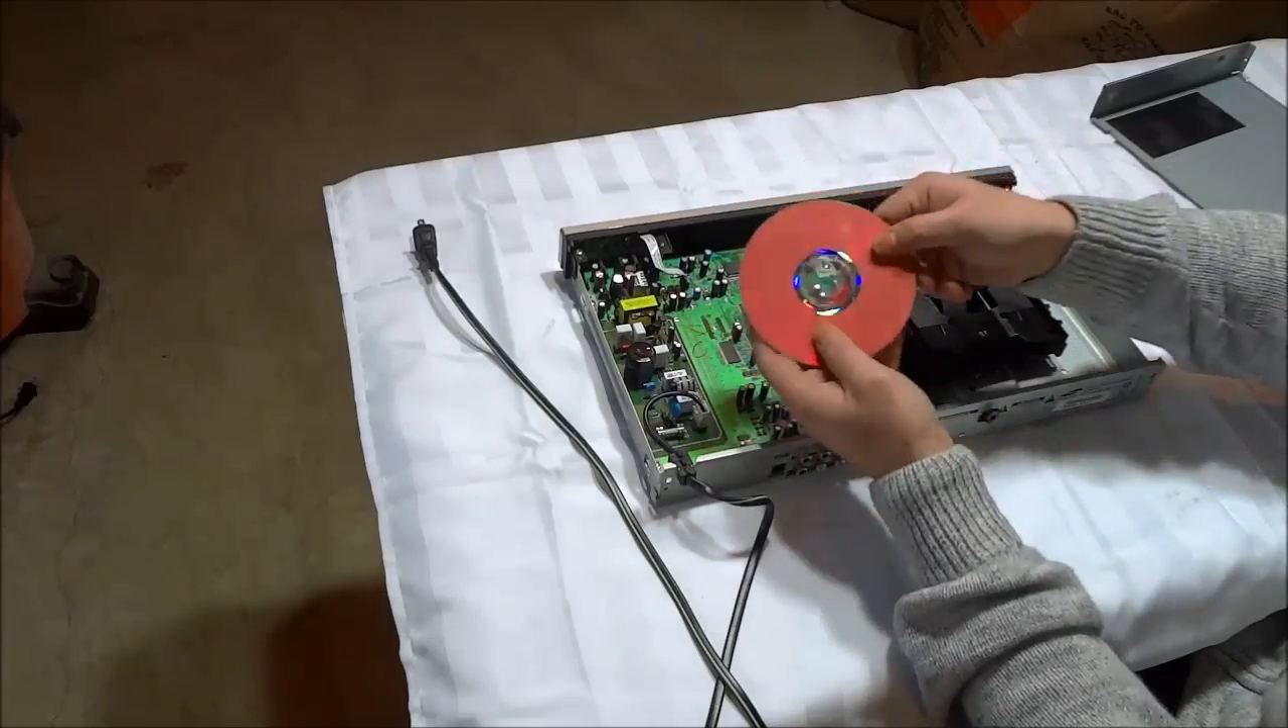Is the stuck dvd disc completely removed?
Yes.